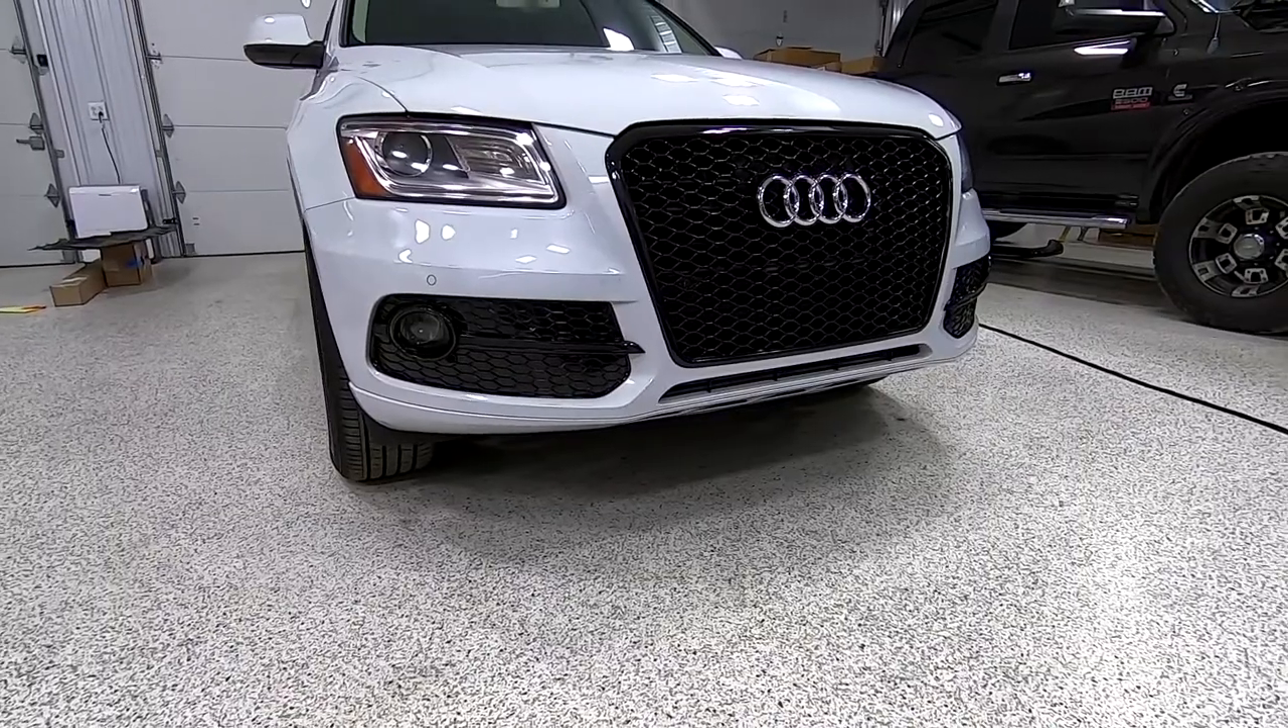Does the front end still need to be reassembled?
No.